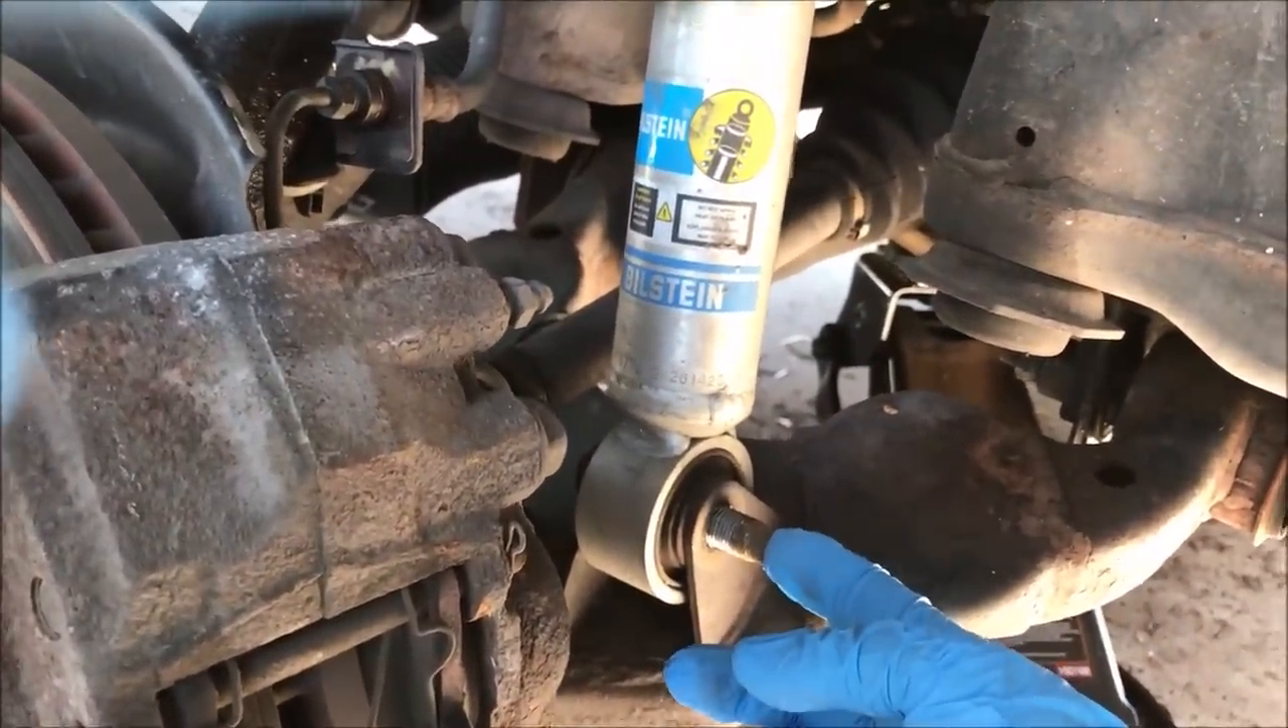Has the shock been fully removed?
No.